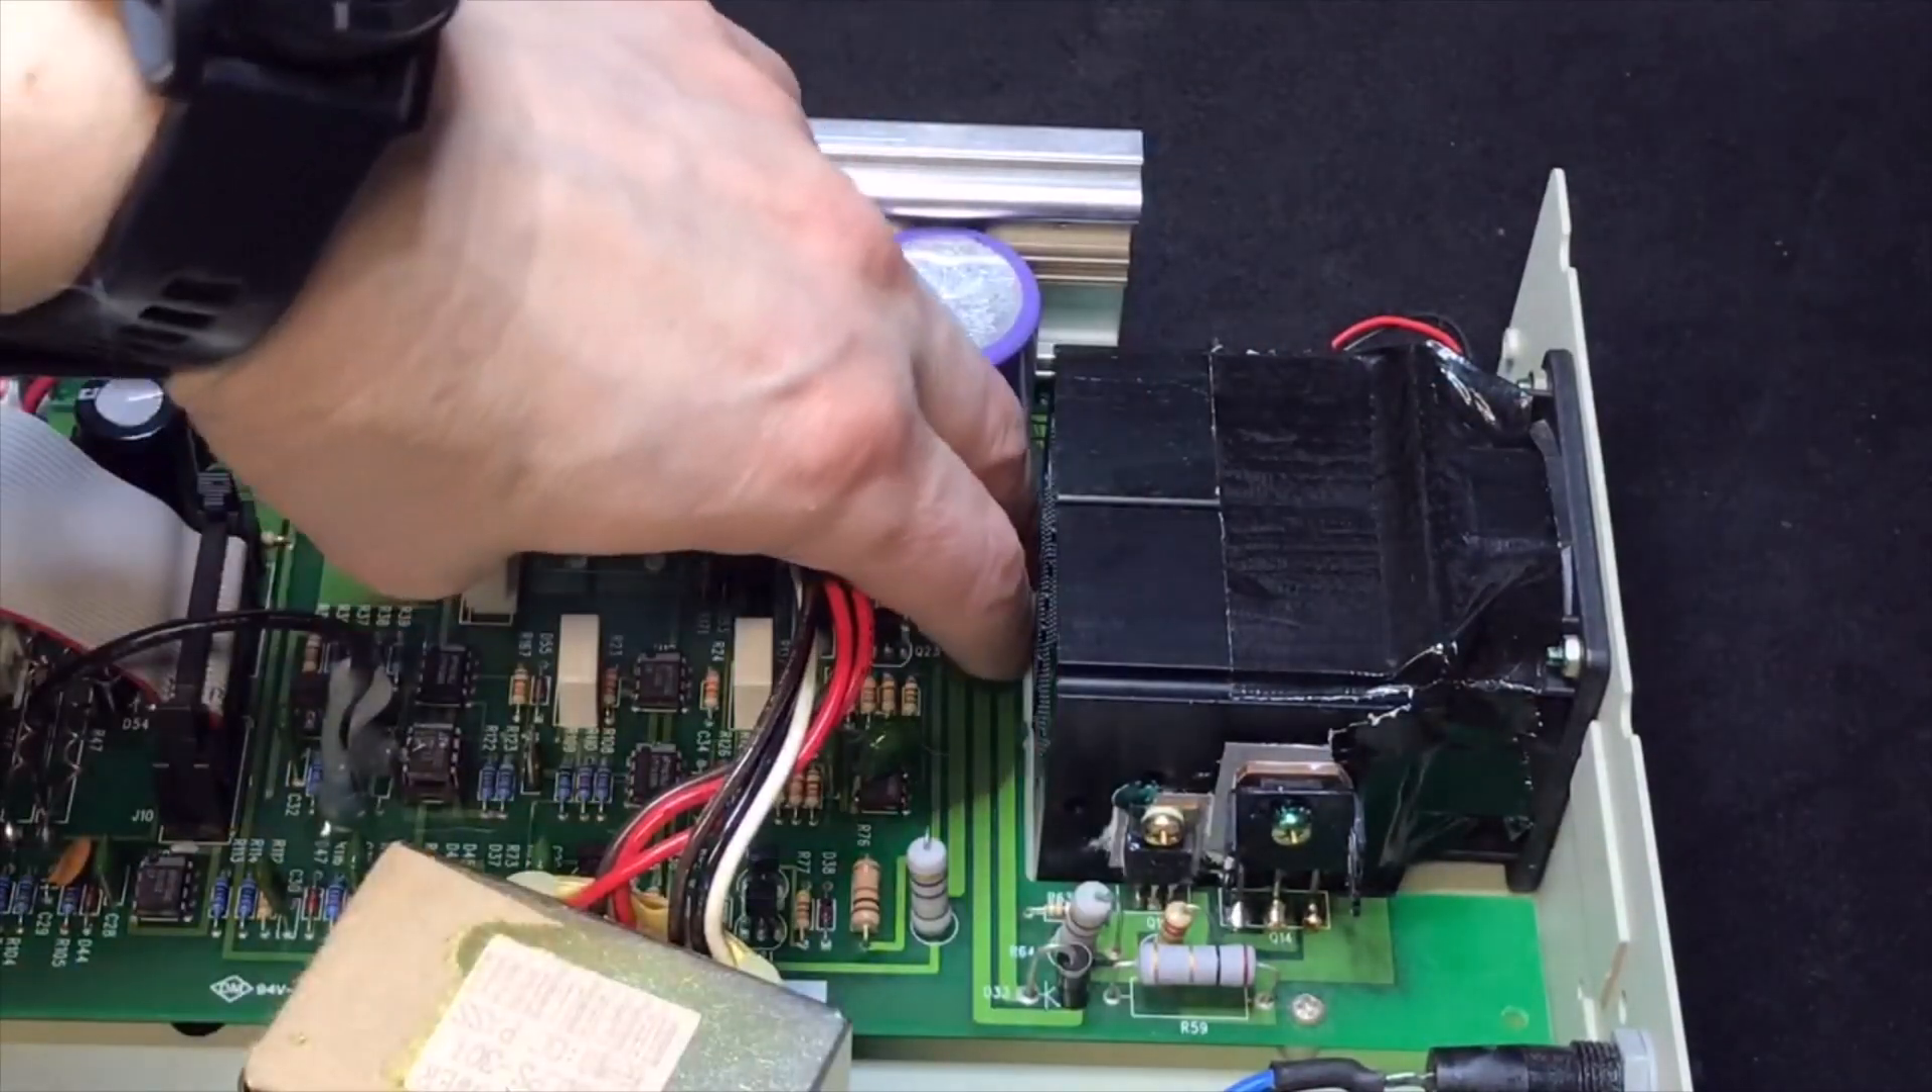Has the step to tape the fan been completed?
Yes.